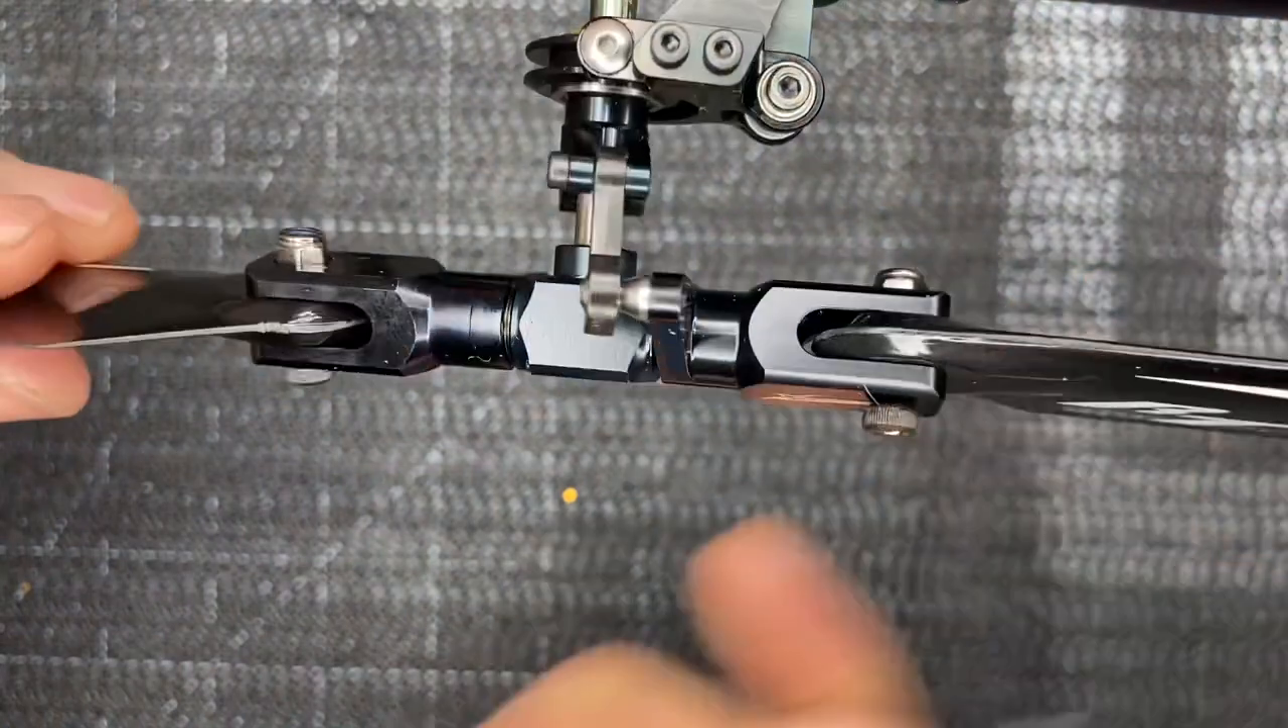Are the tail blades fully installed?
Yes.